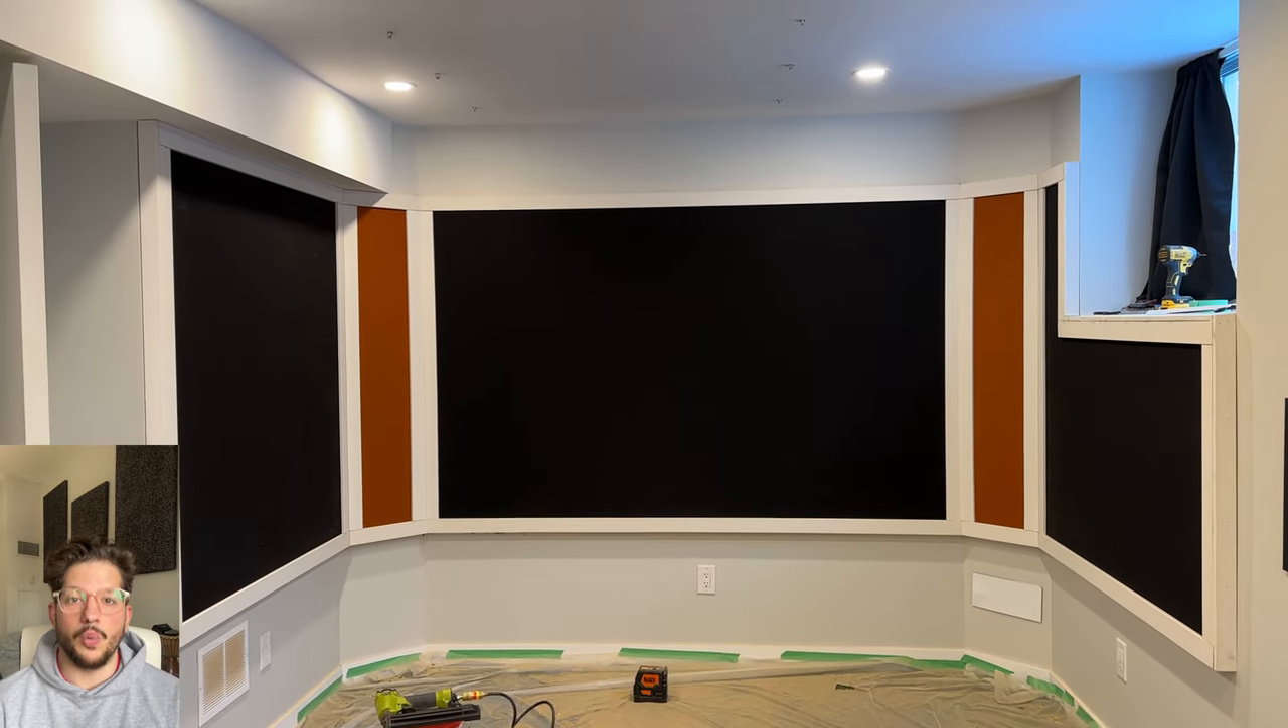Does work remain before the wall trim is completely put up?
No.